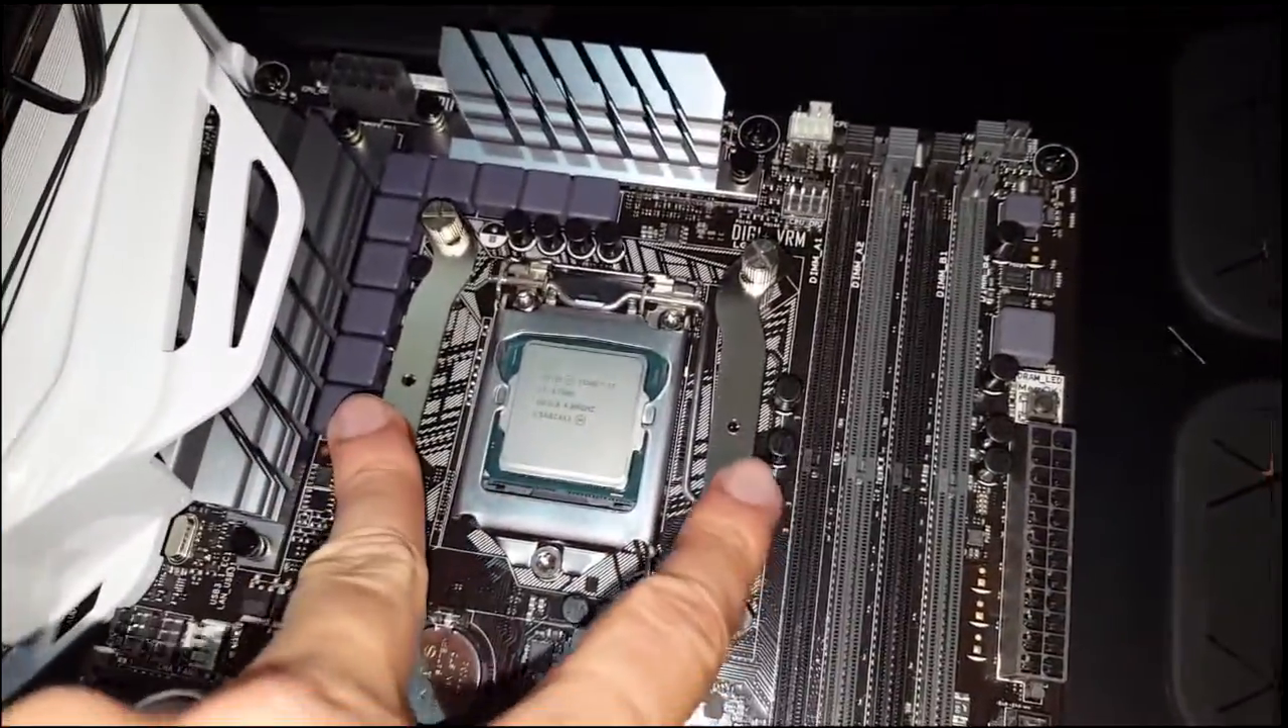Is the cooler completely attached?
No.